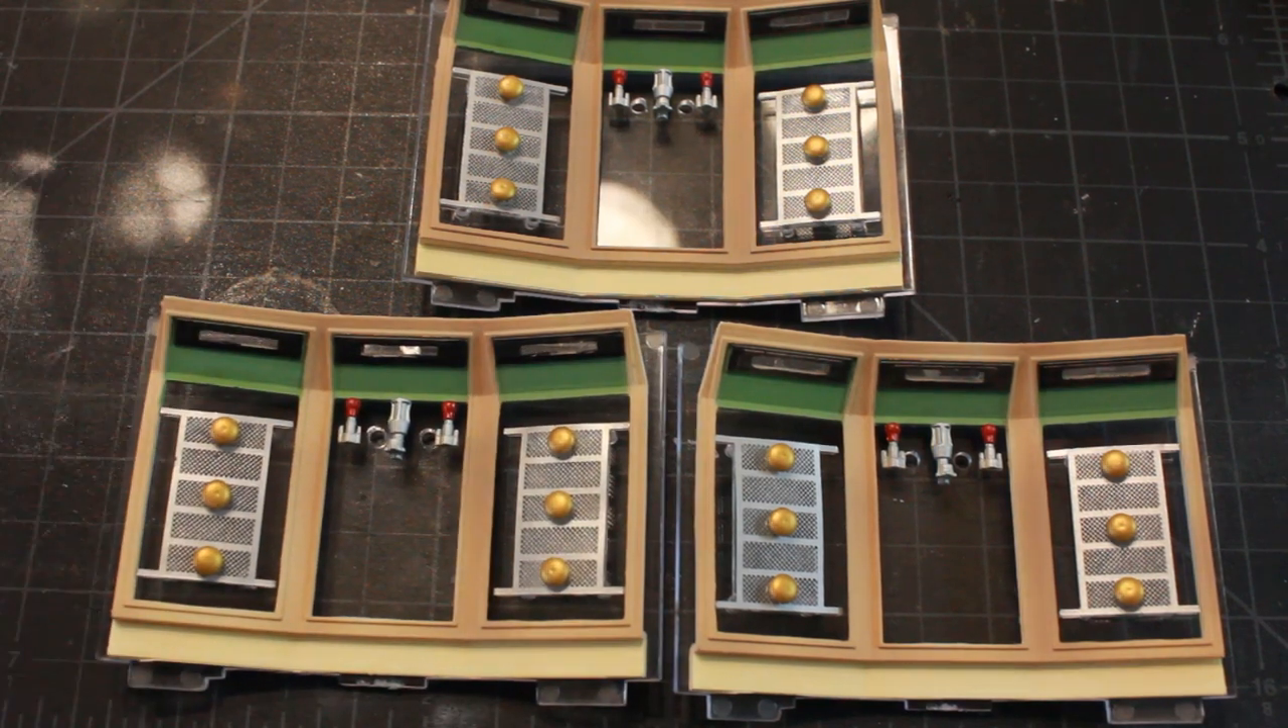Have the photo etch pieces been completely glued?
Yes.